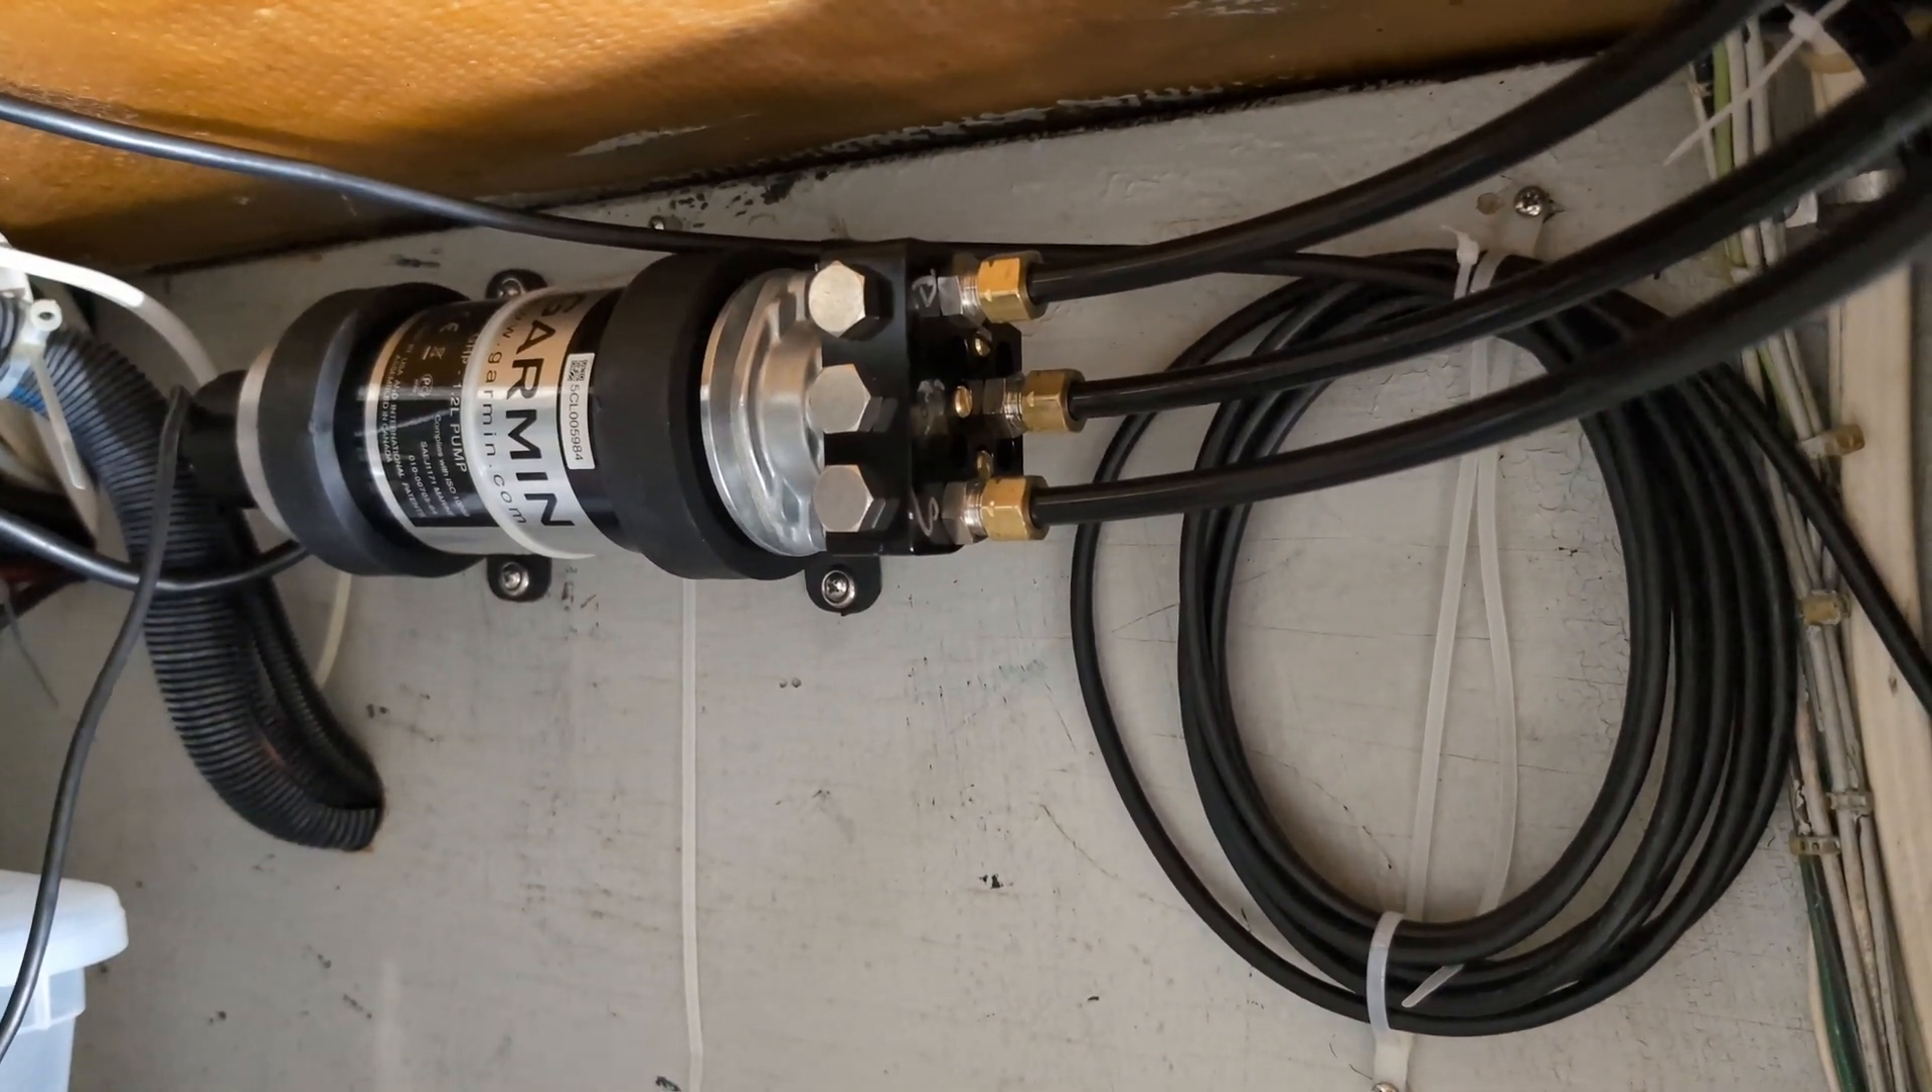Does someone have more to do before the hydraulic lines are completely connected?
No.